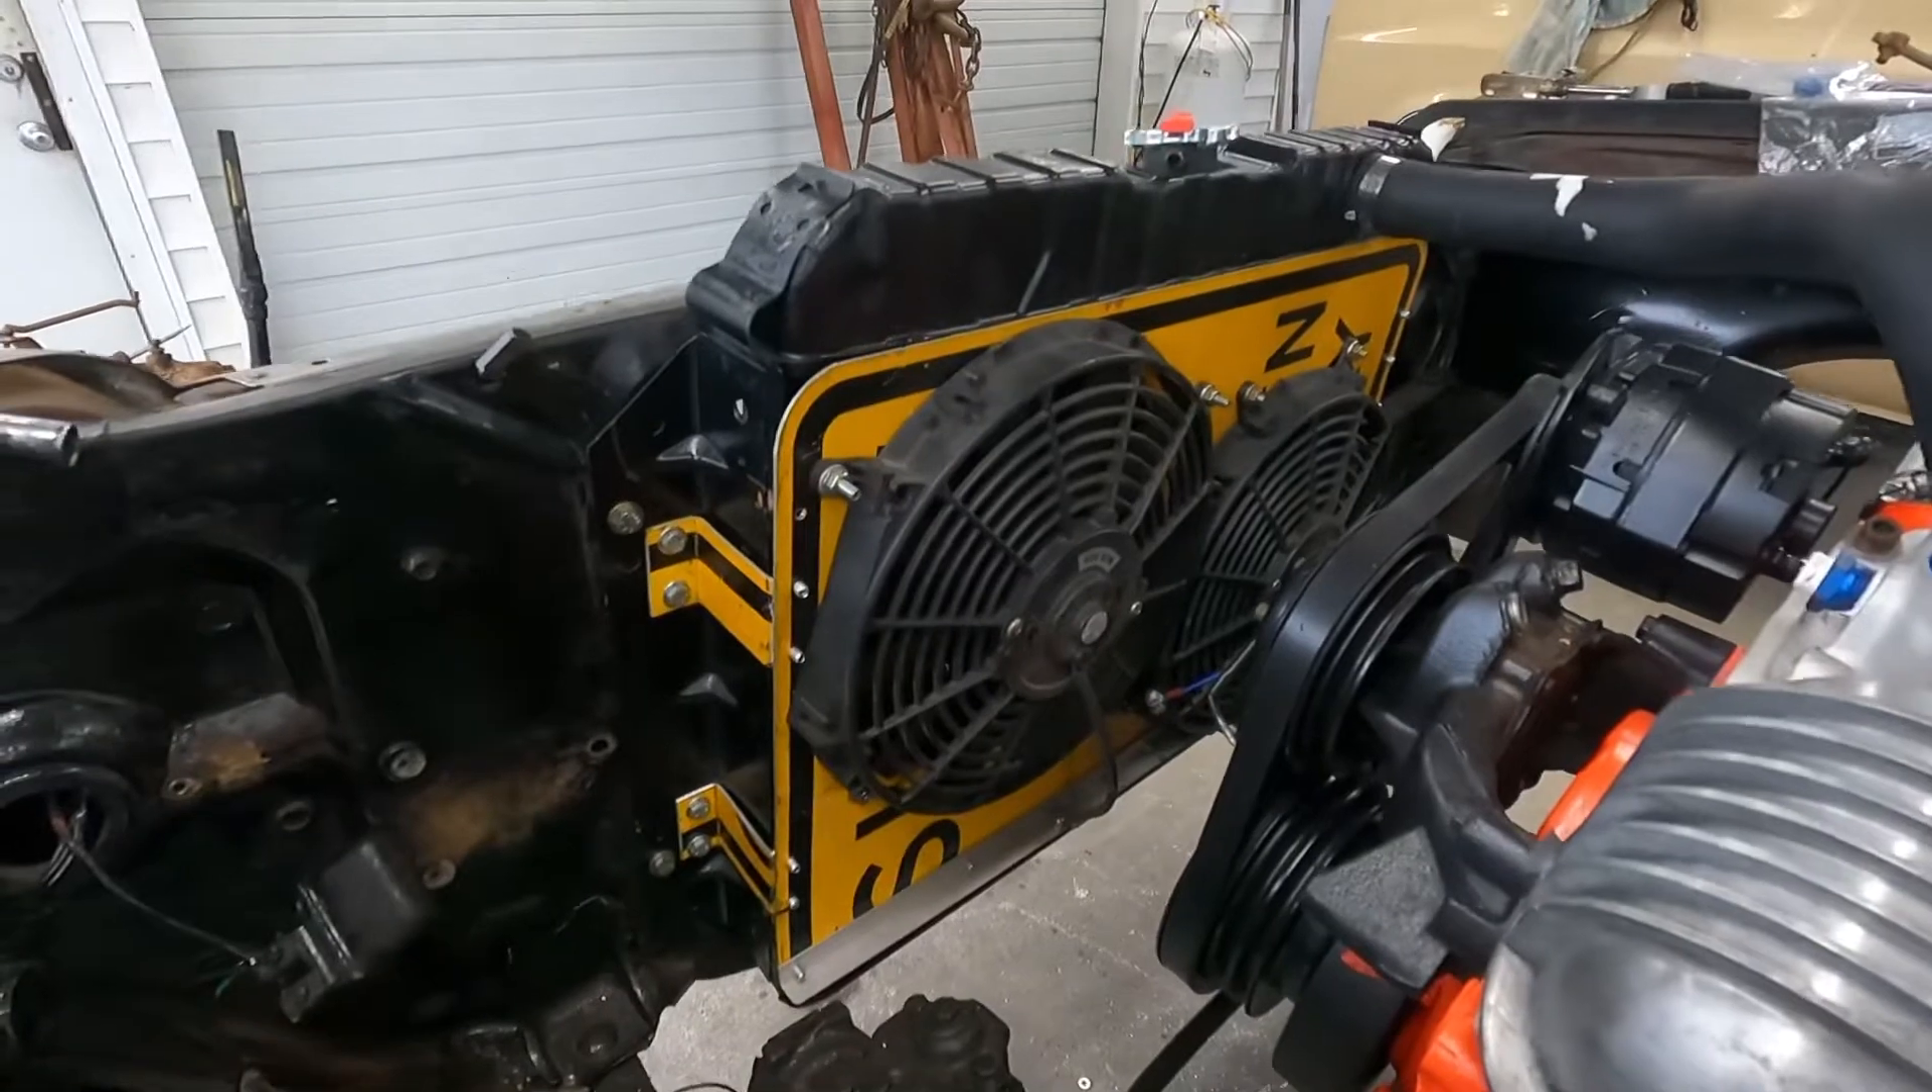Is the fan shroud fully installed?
Yes.